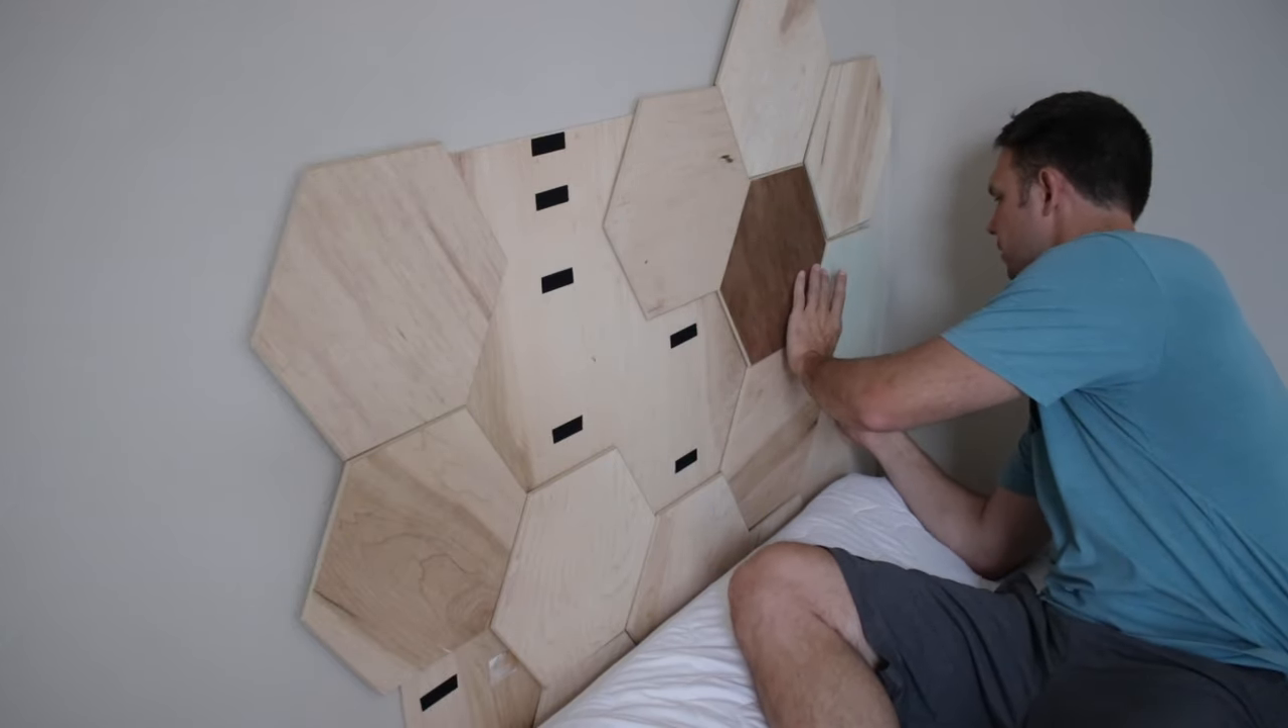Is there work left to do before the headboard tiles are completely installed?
Yes.